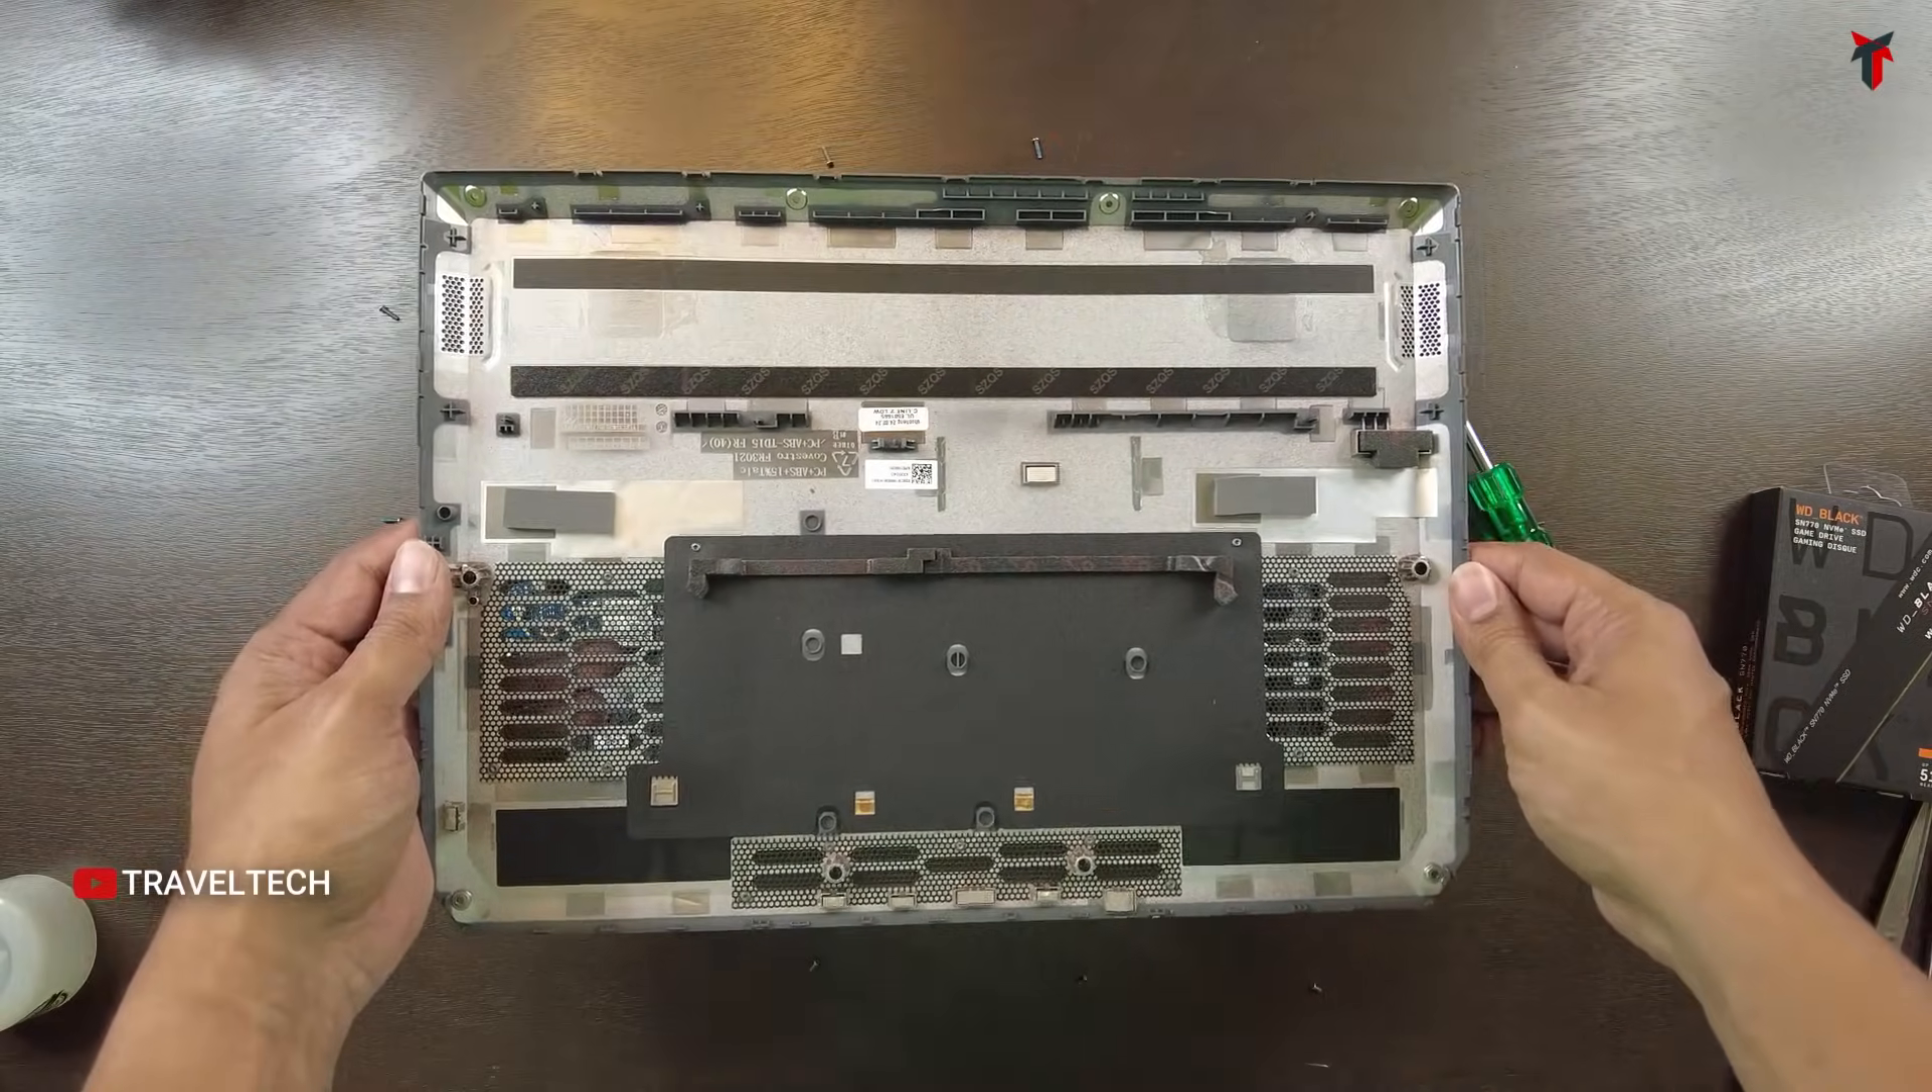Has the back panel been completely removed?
Yes.